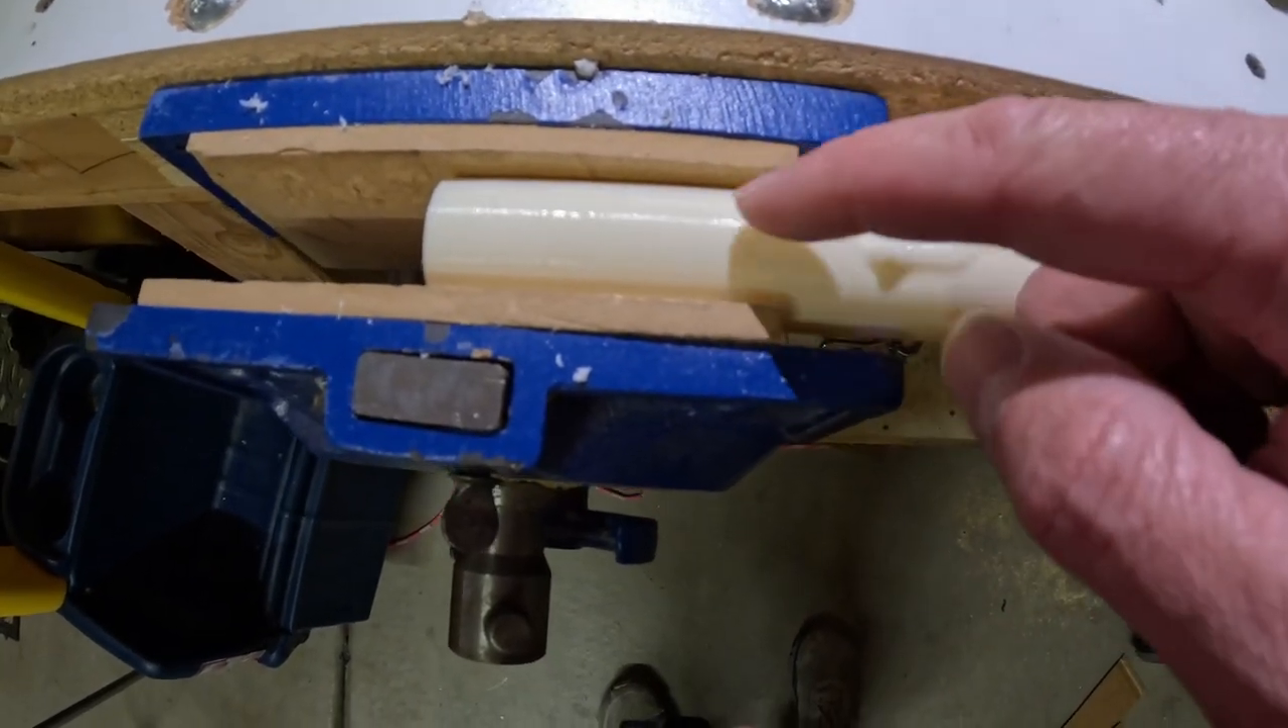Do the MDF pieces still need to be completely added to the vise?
No.